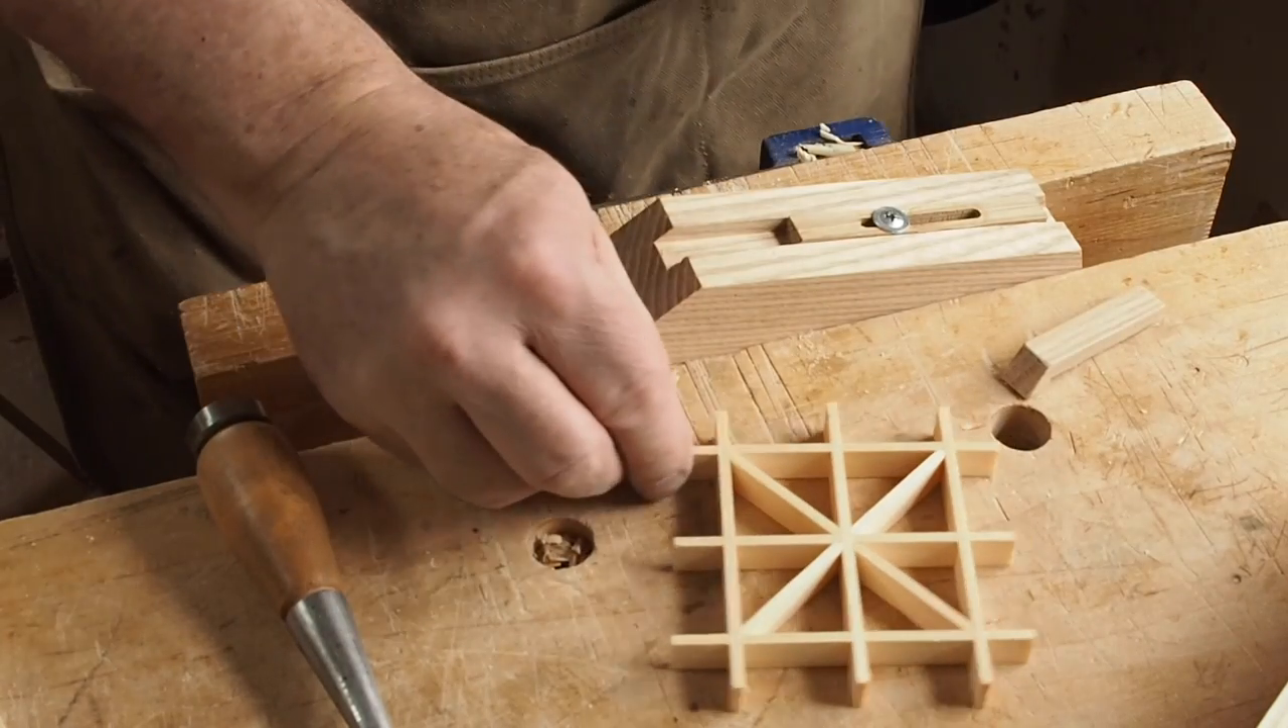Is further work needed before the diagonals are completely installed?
No.